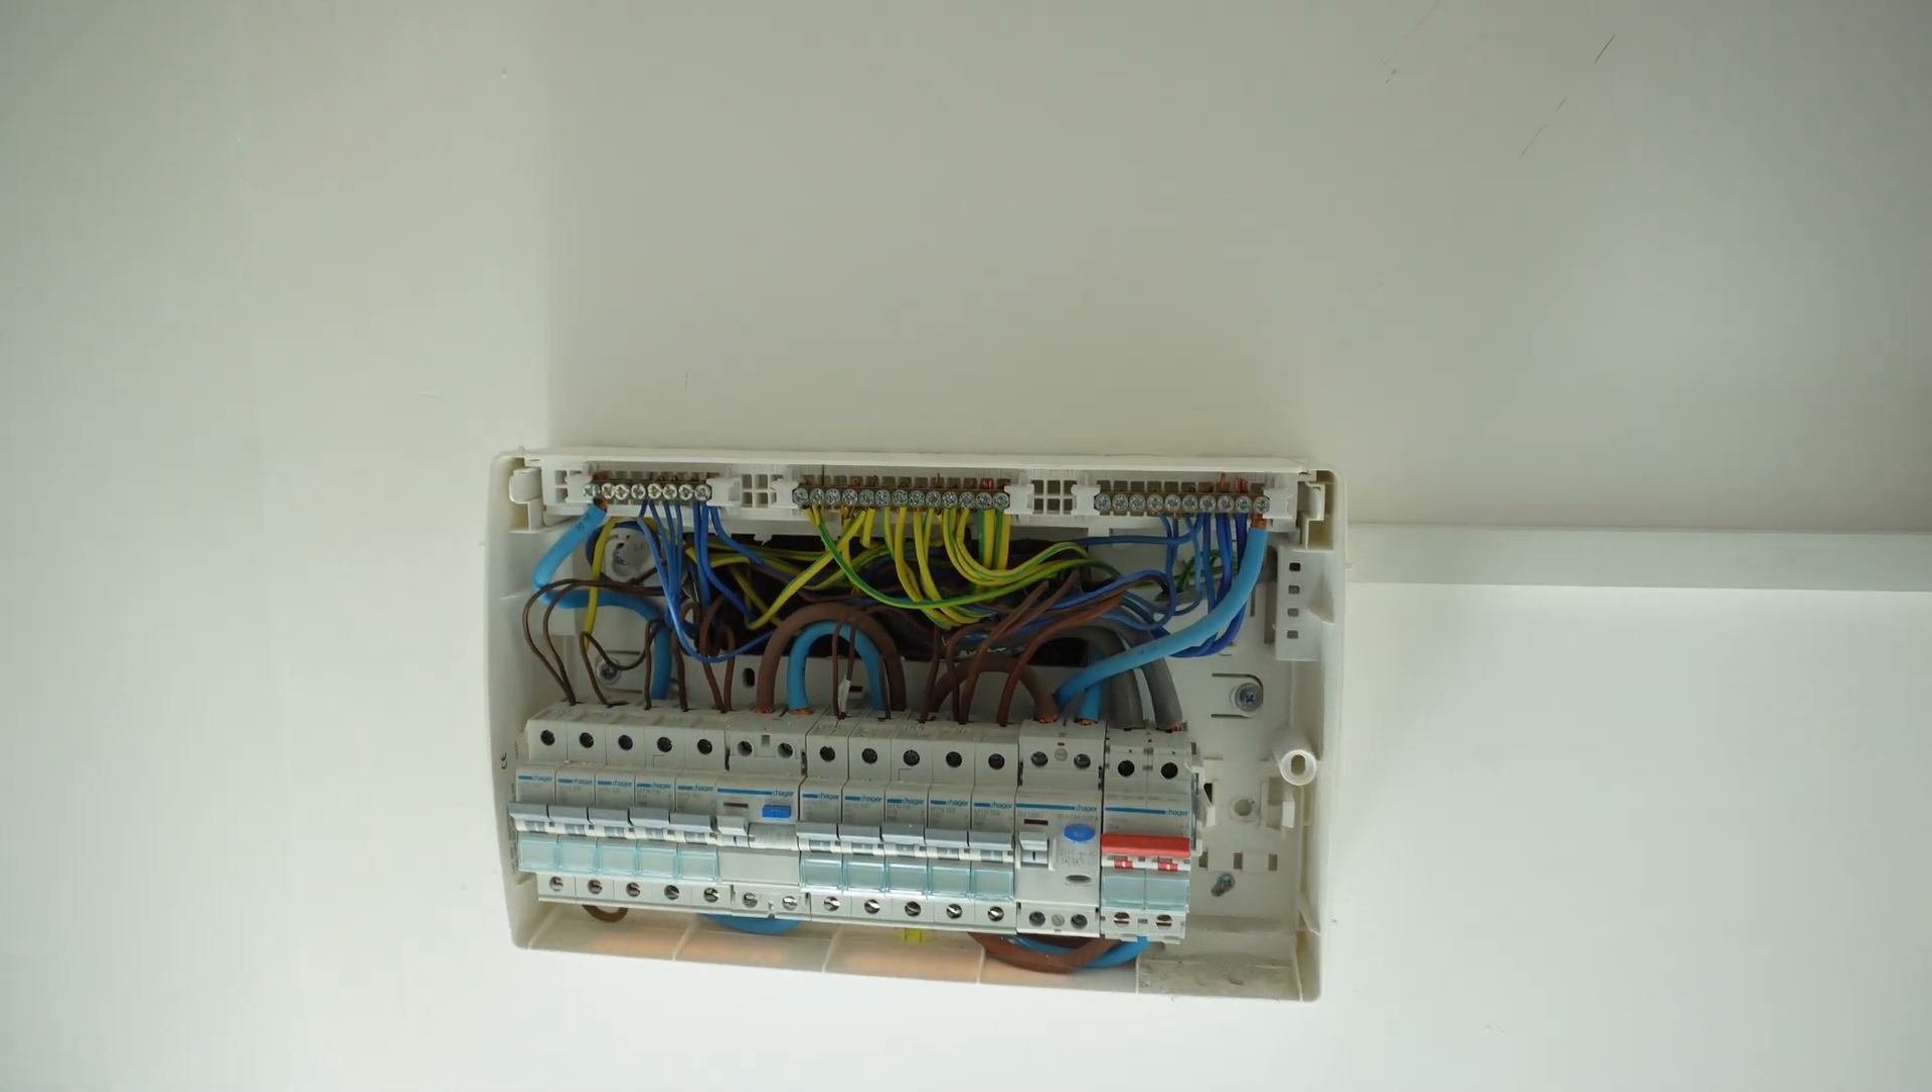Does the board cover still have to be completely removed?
No.